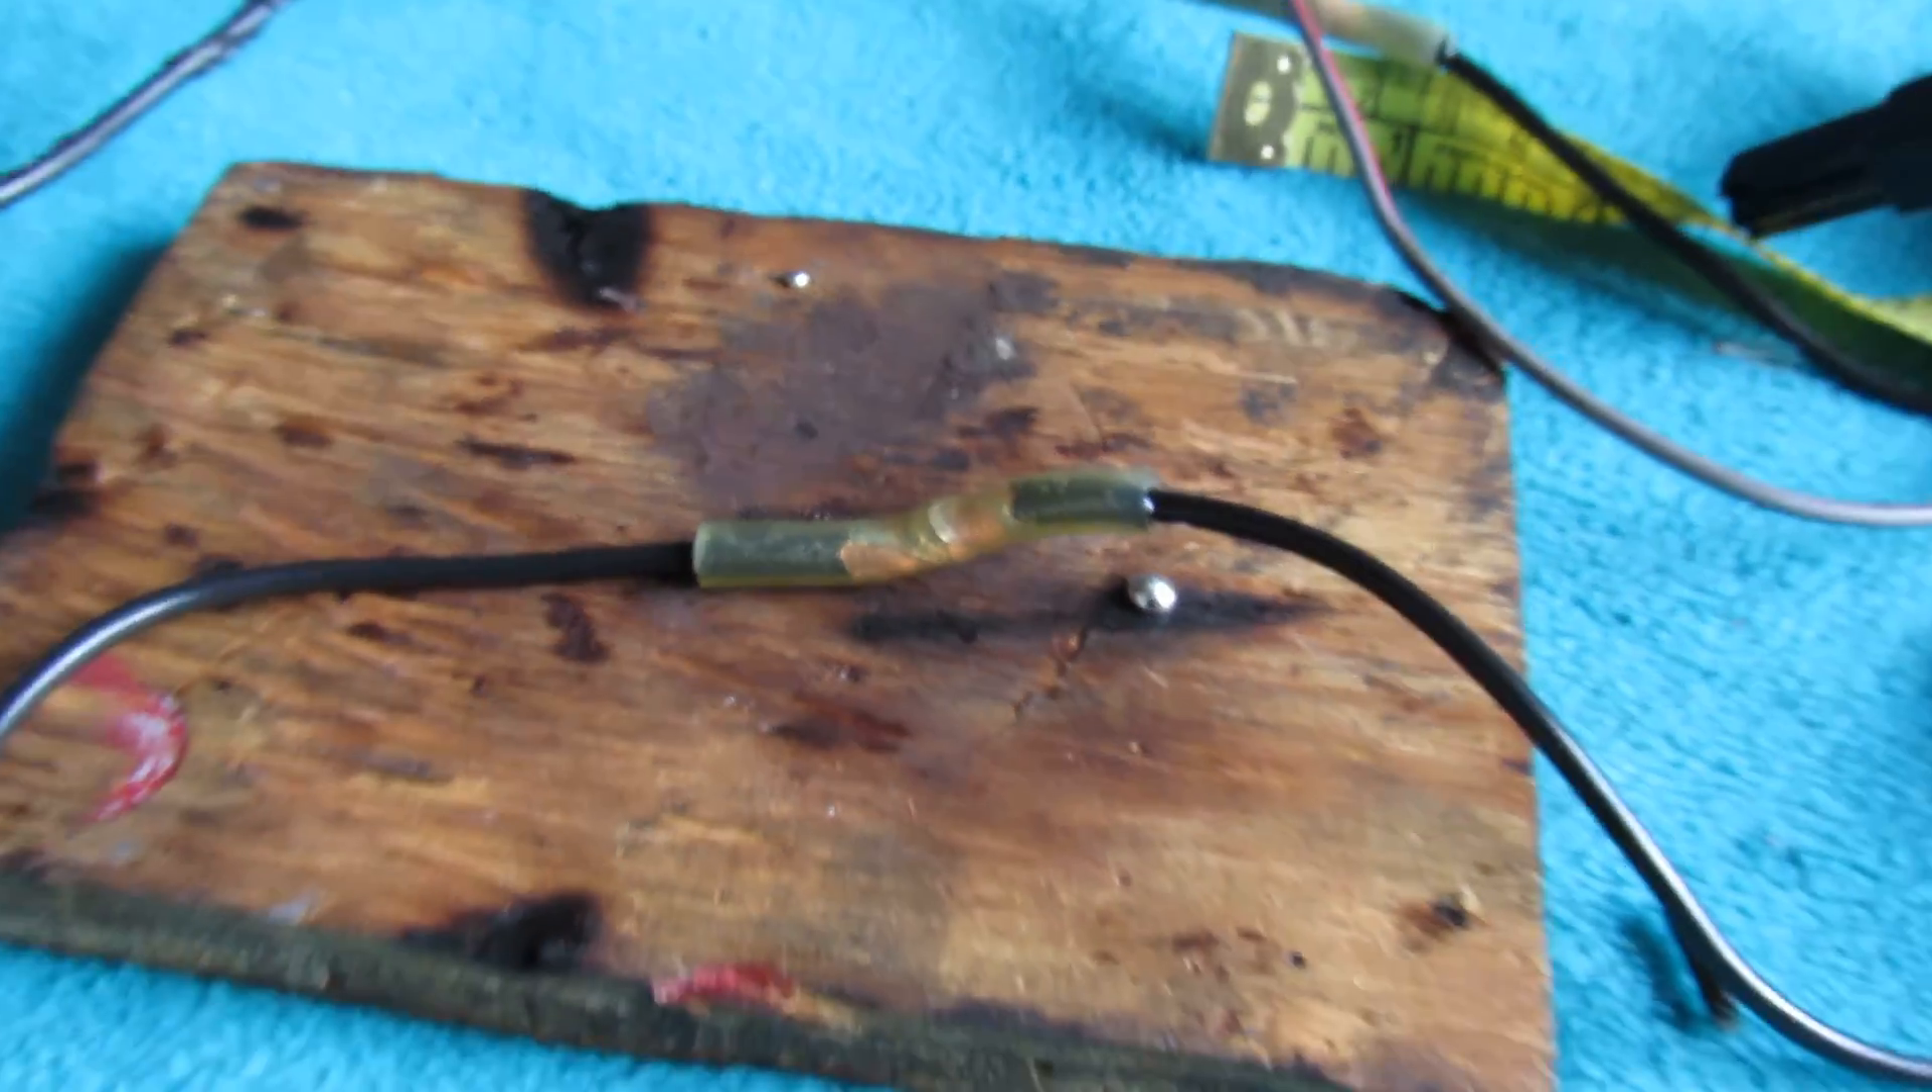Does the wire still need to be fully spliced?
No.